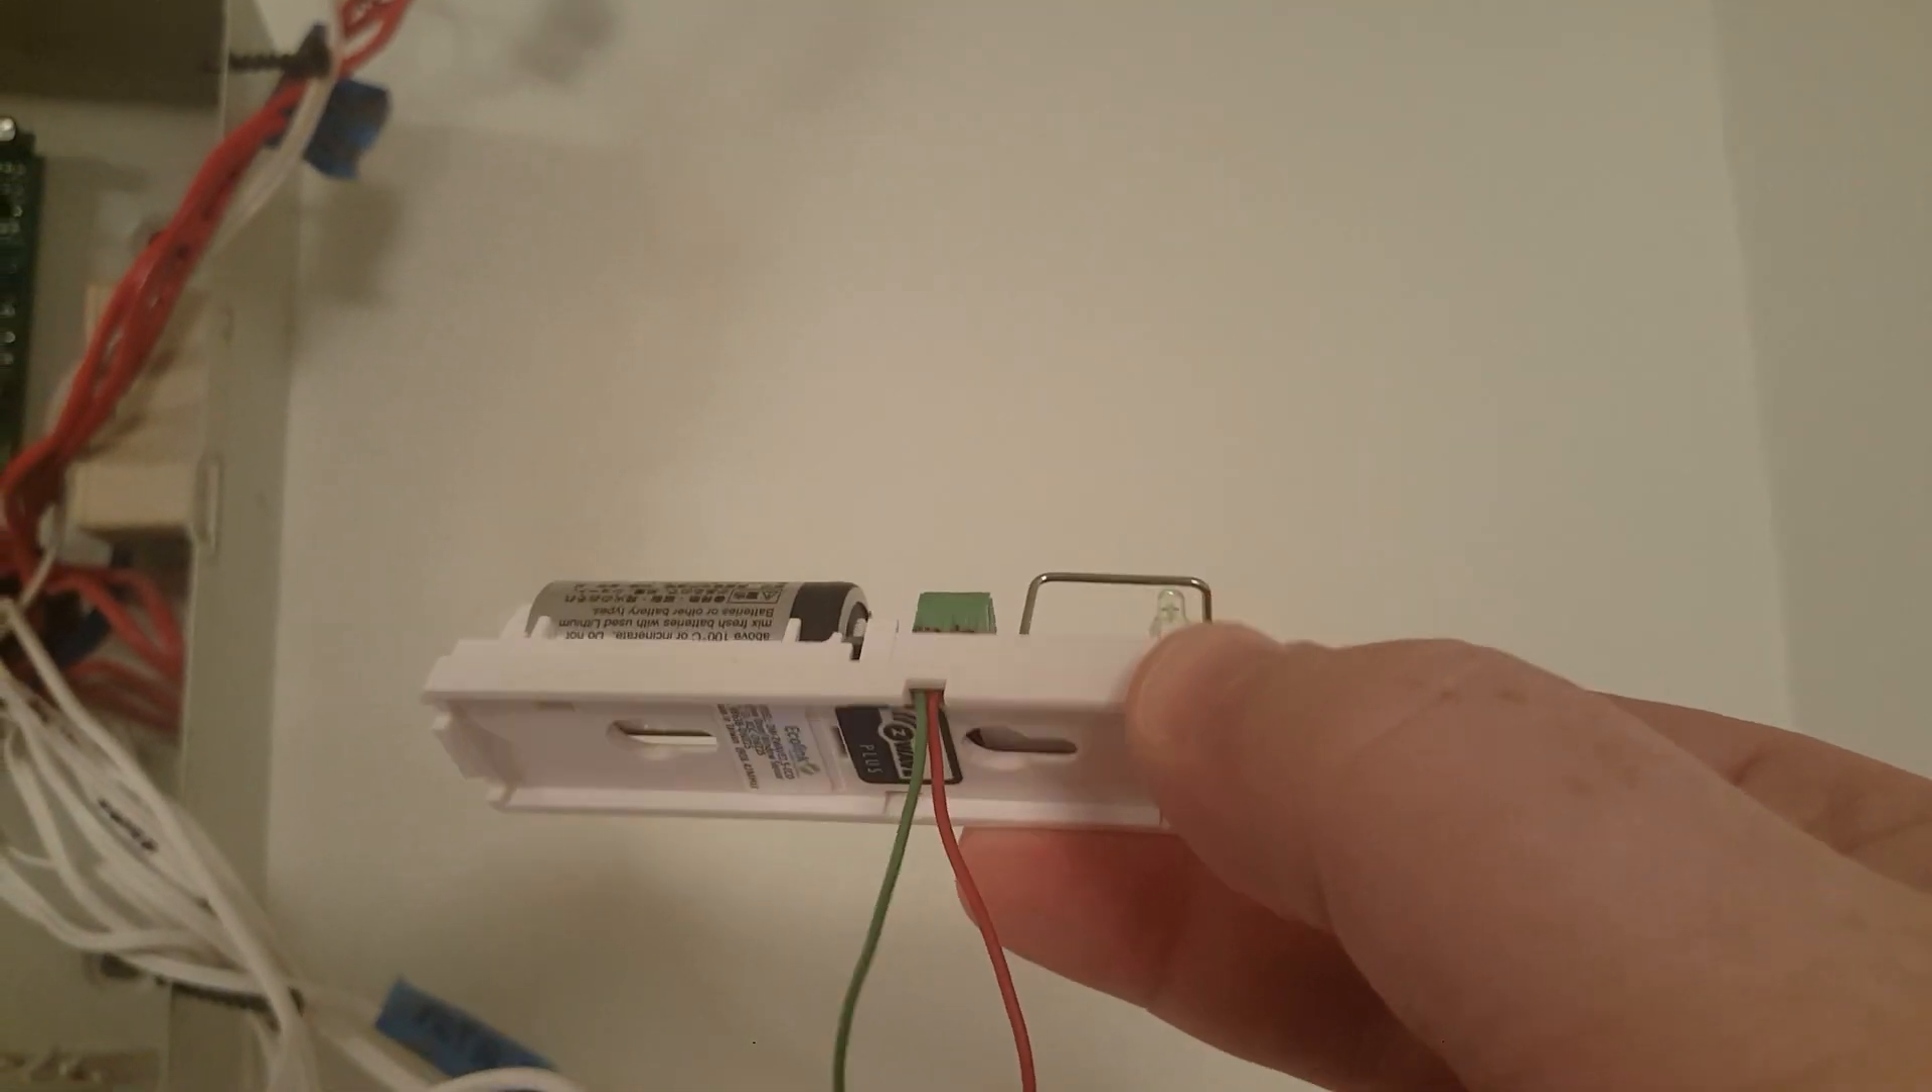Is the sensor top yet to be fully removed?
No.